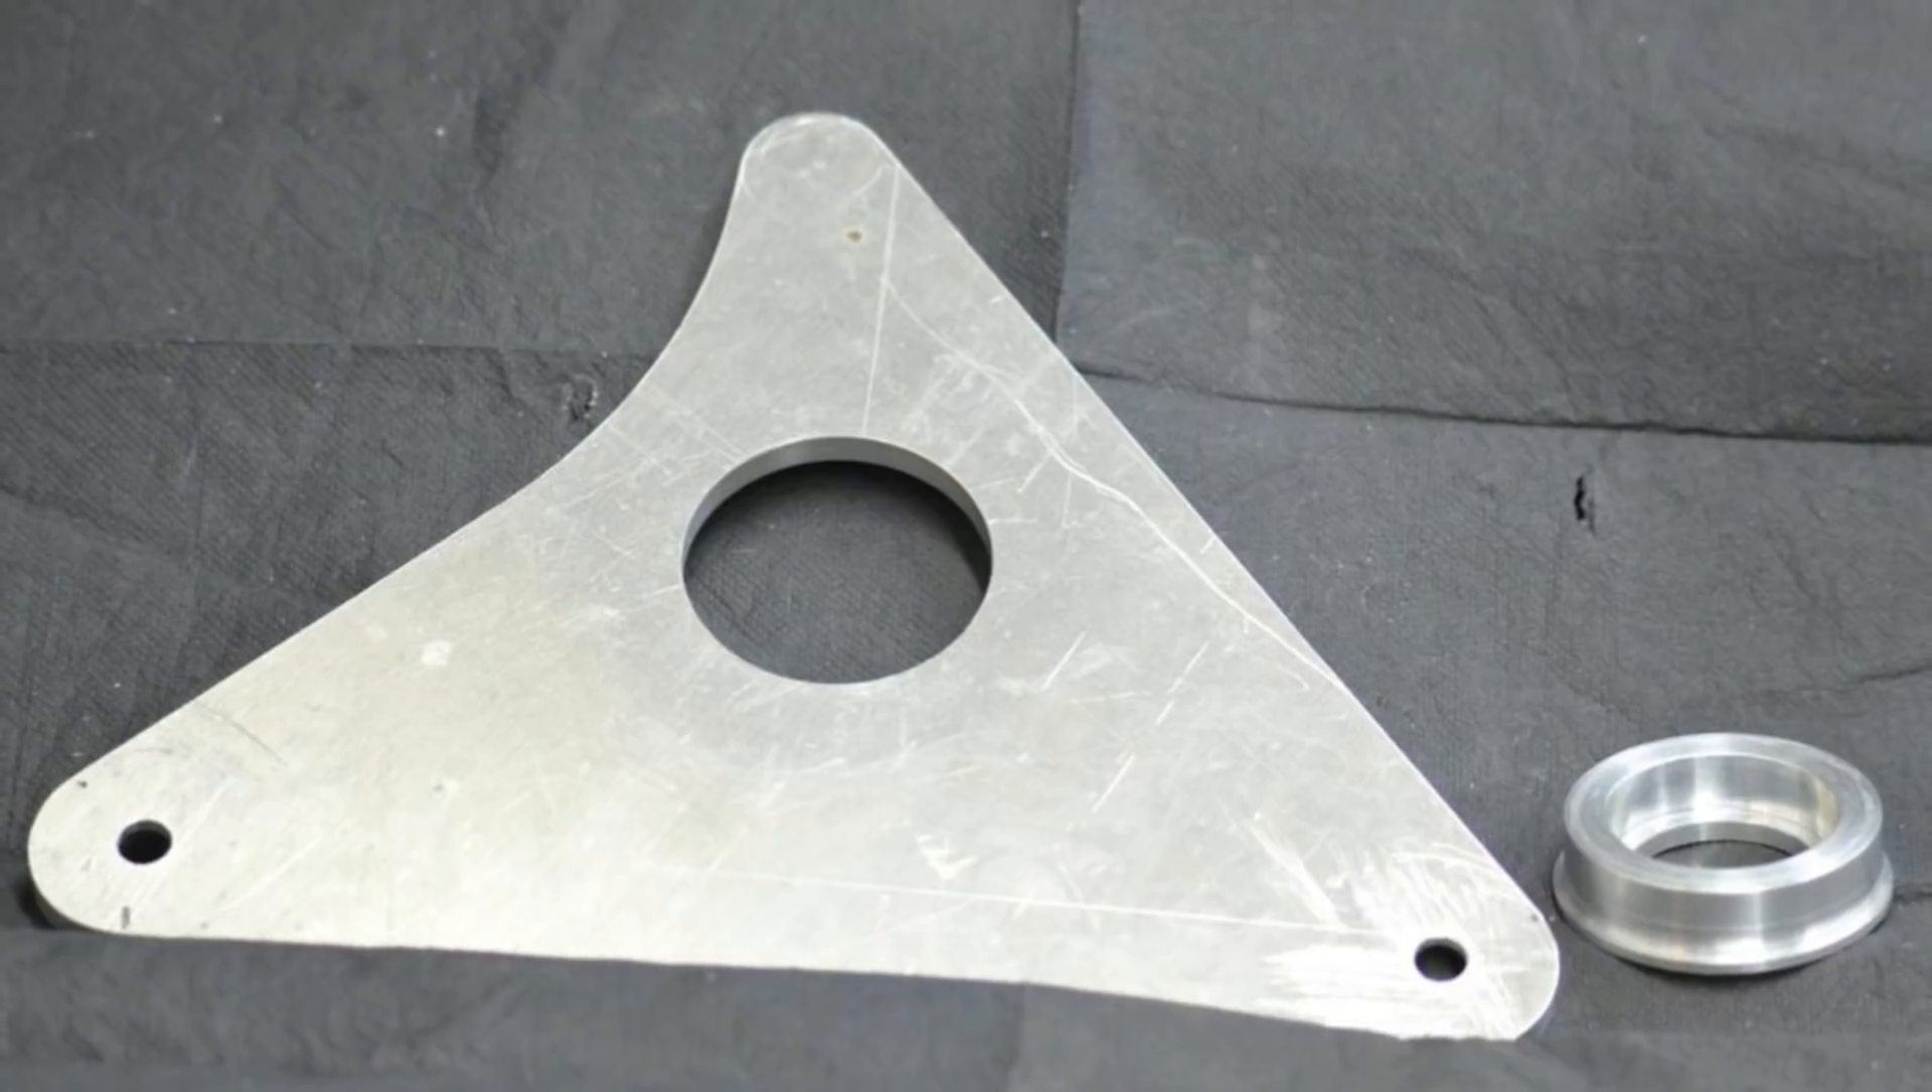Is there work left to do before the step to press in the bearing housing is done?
Yes.